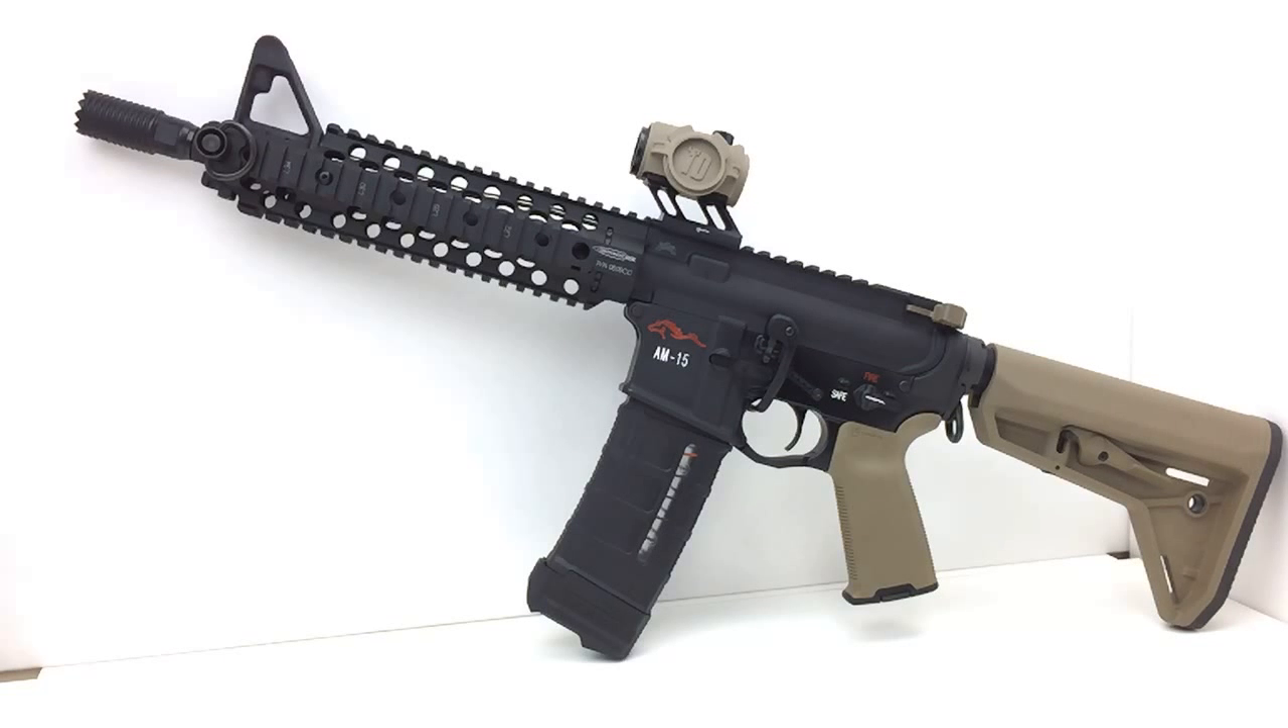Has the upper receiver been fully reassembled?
Yes.